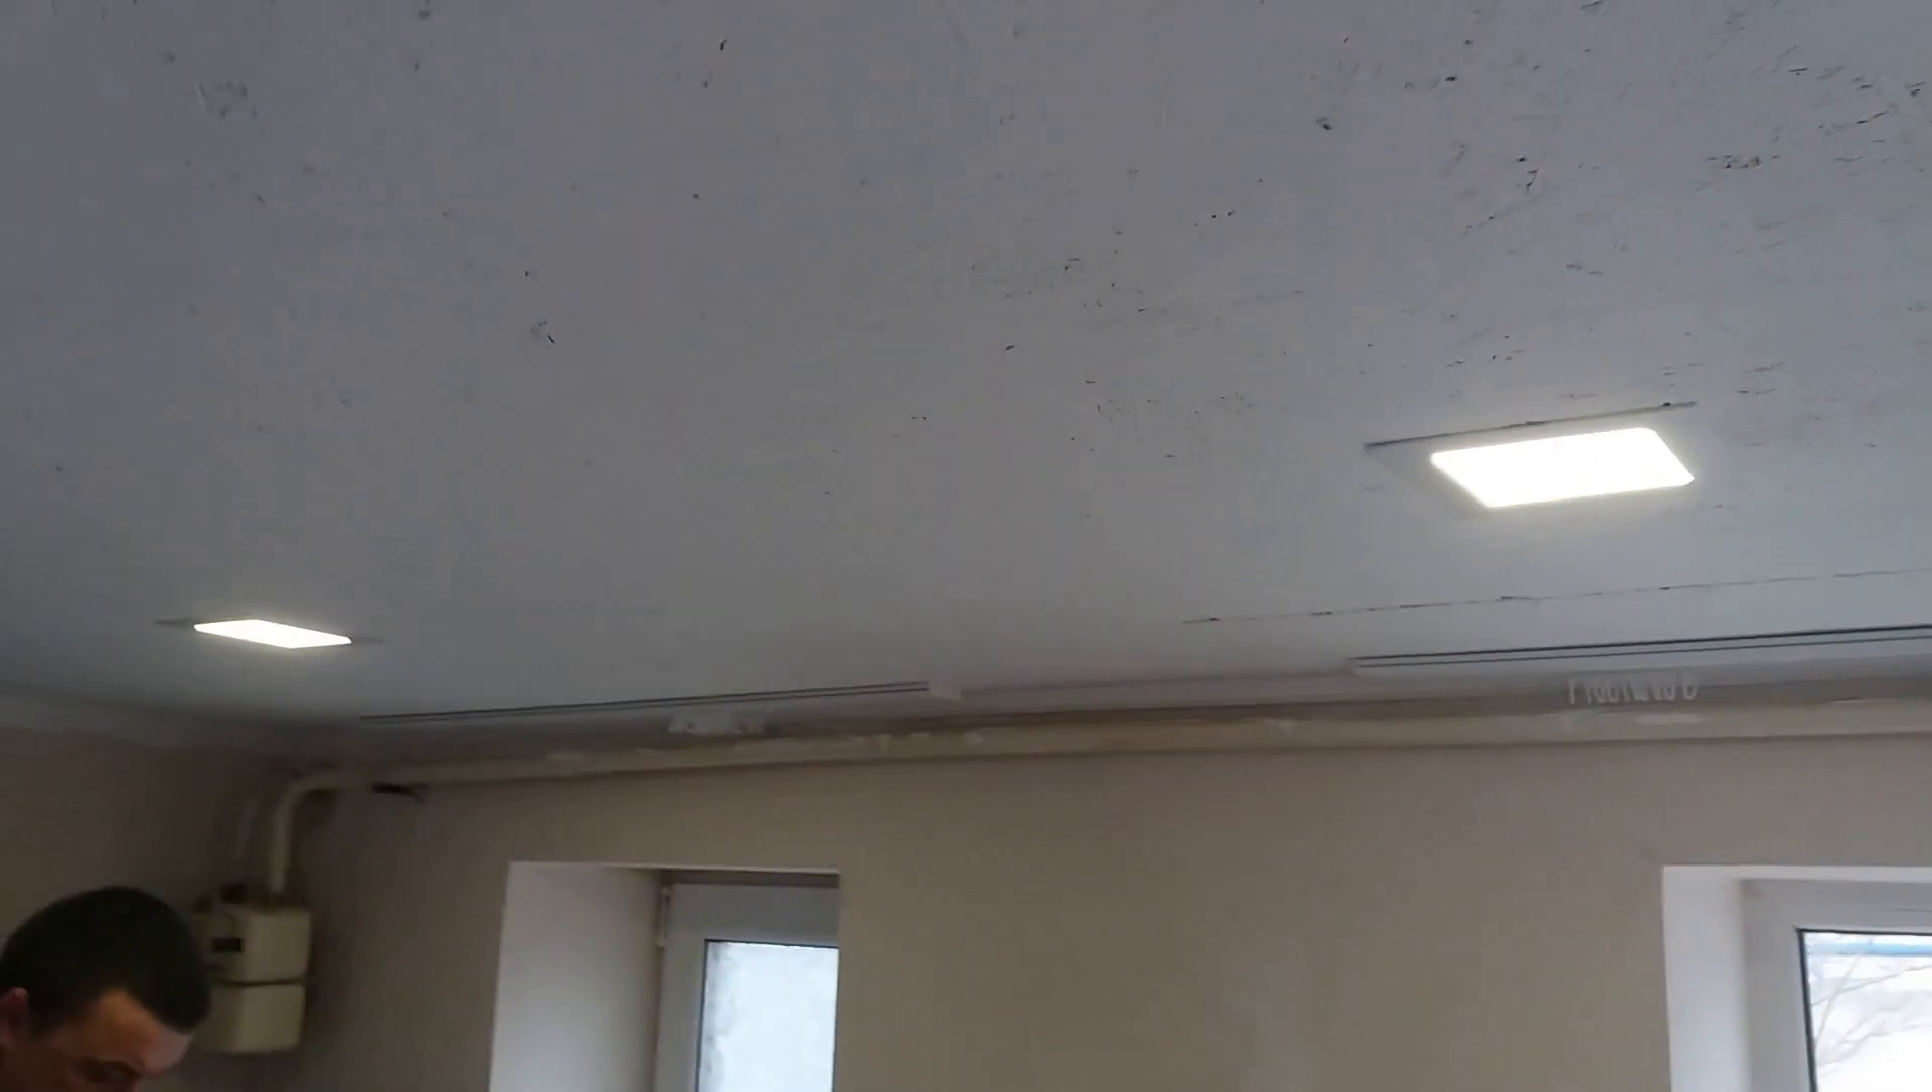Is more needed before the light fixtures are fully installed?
No.